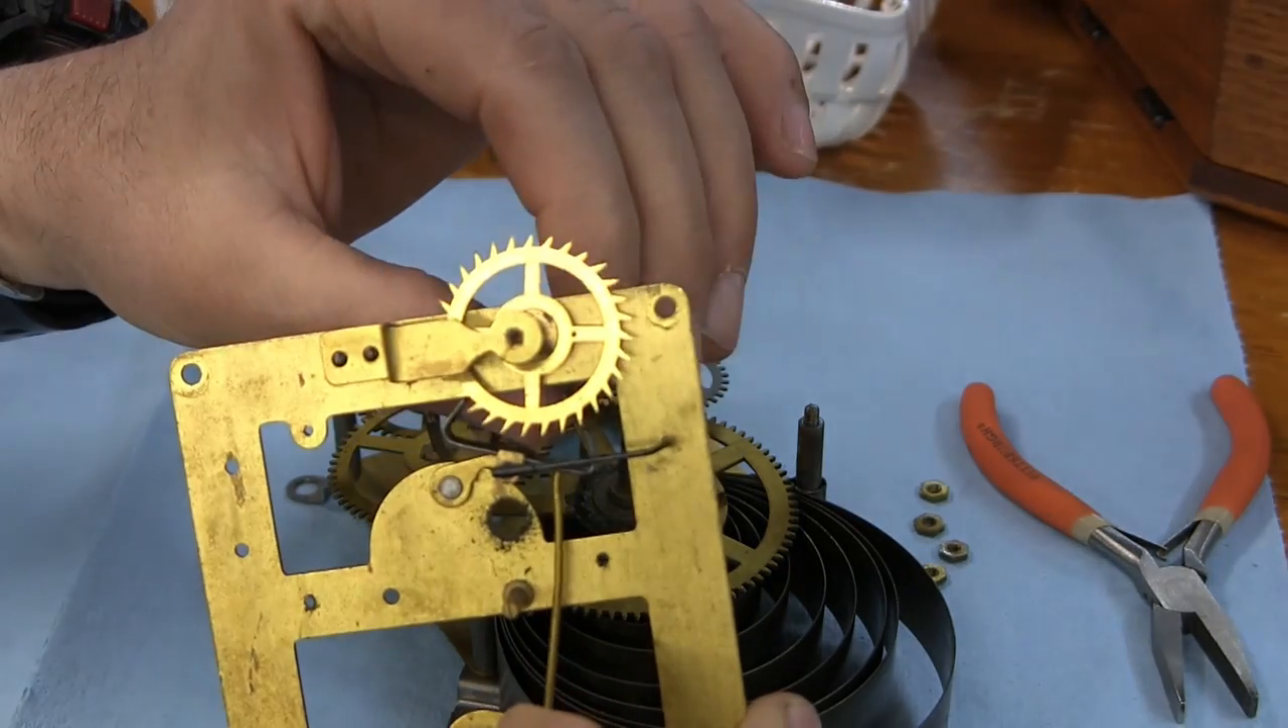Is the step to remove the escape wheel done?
No.